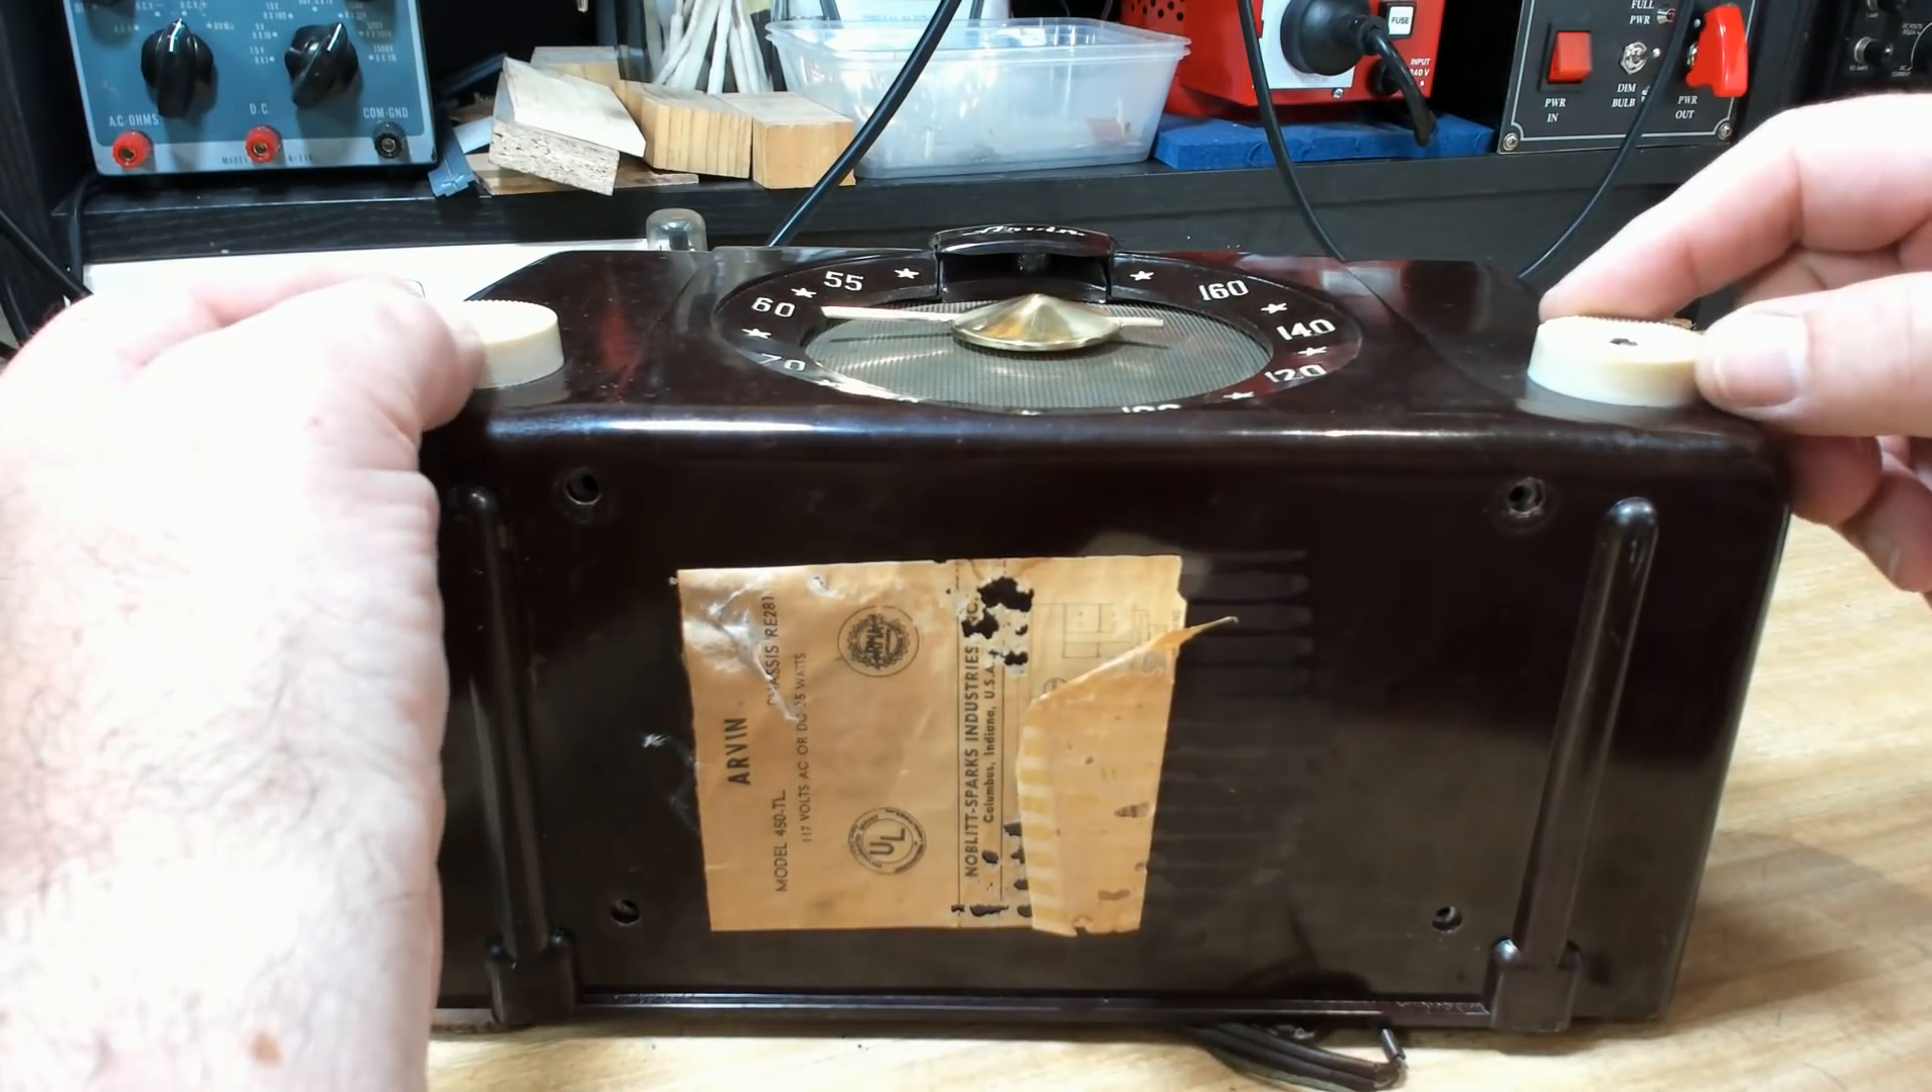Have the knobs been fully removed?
No.